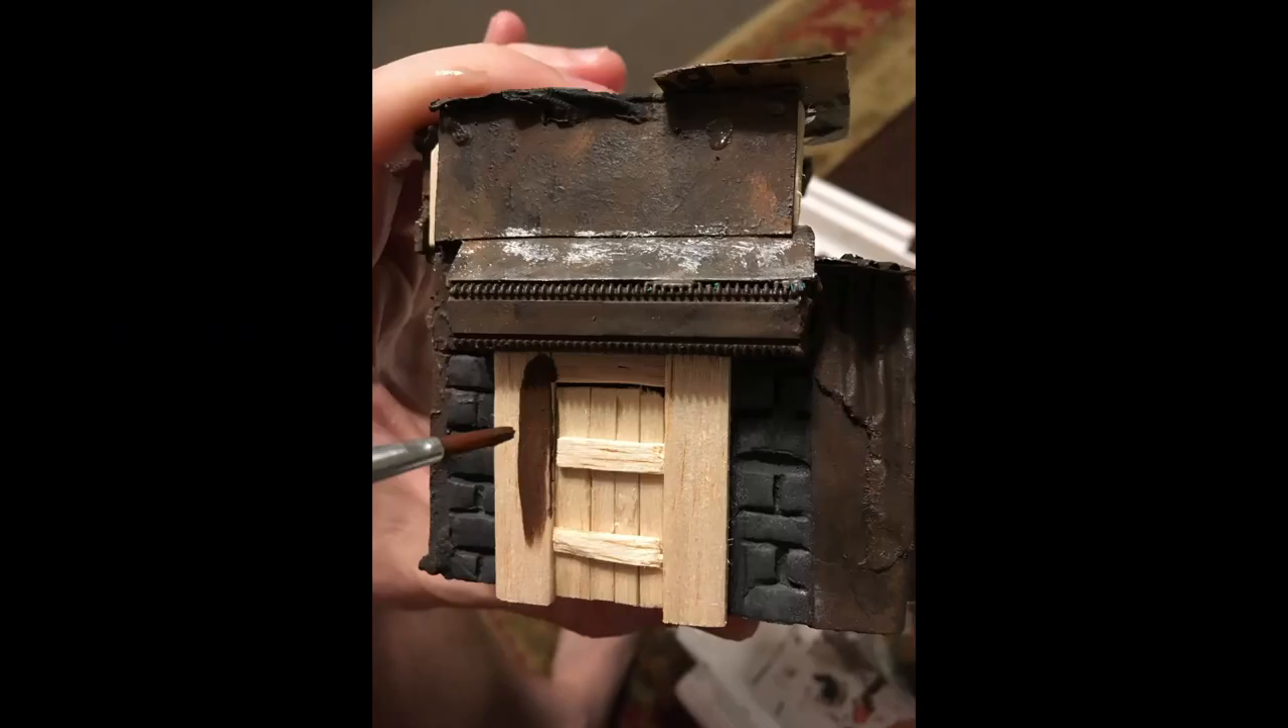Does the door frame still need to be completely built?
No.